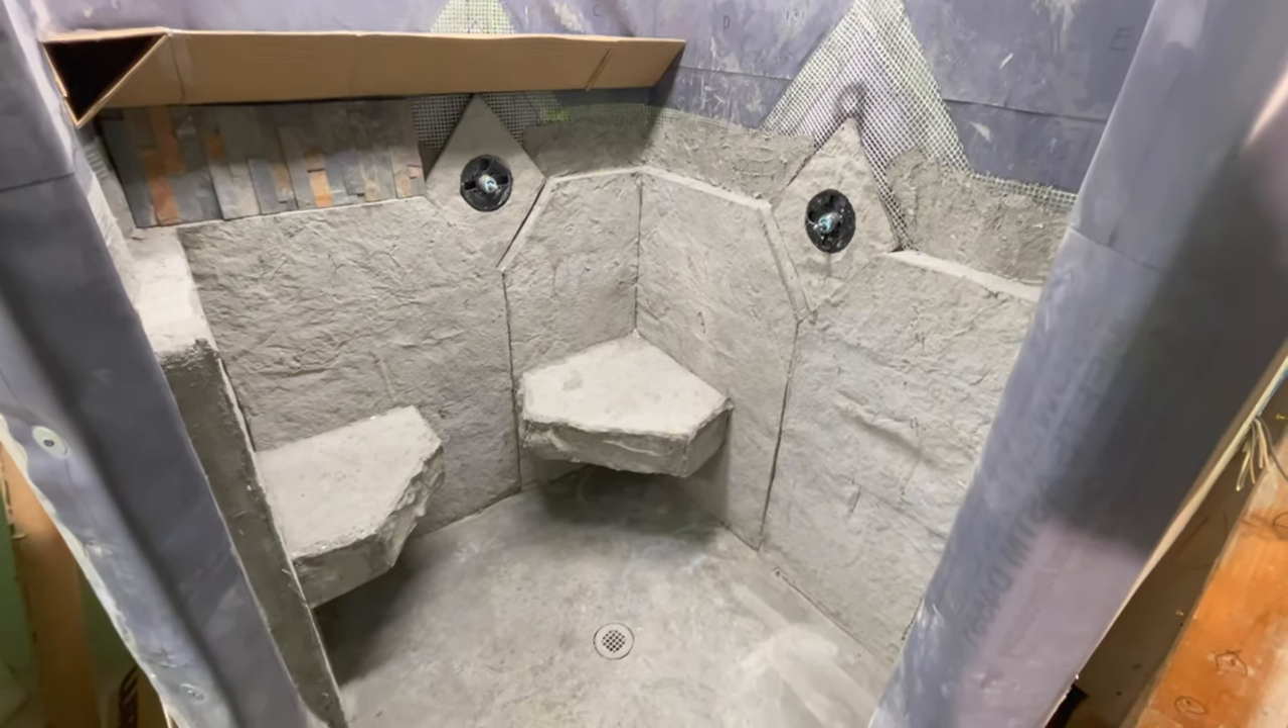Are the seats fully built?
Yes.